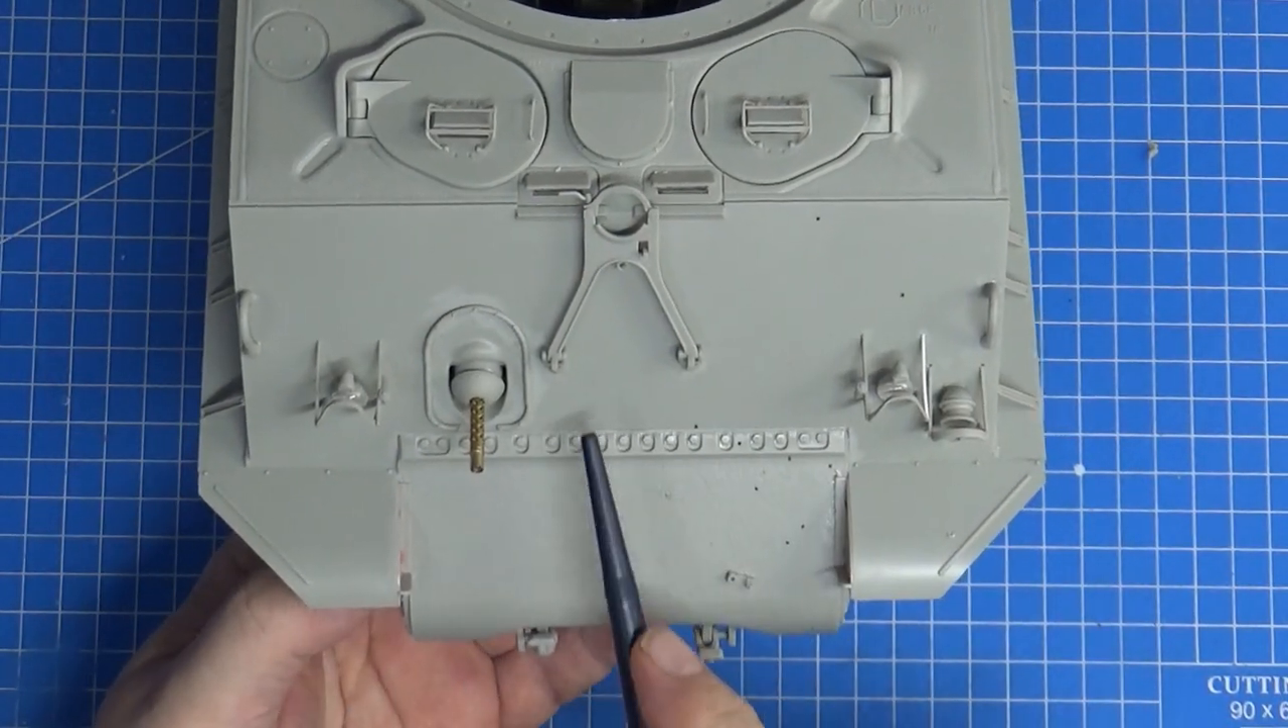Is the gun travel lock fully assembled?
Yes.